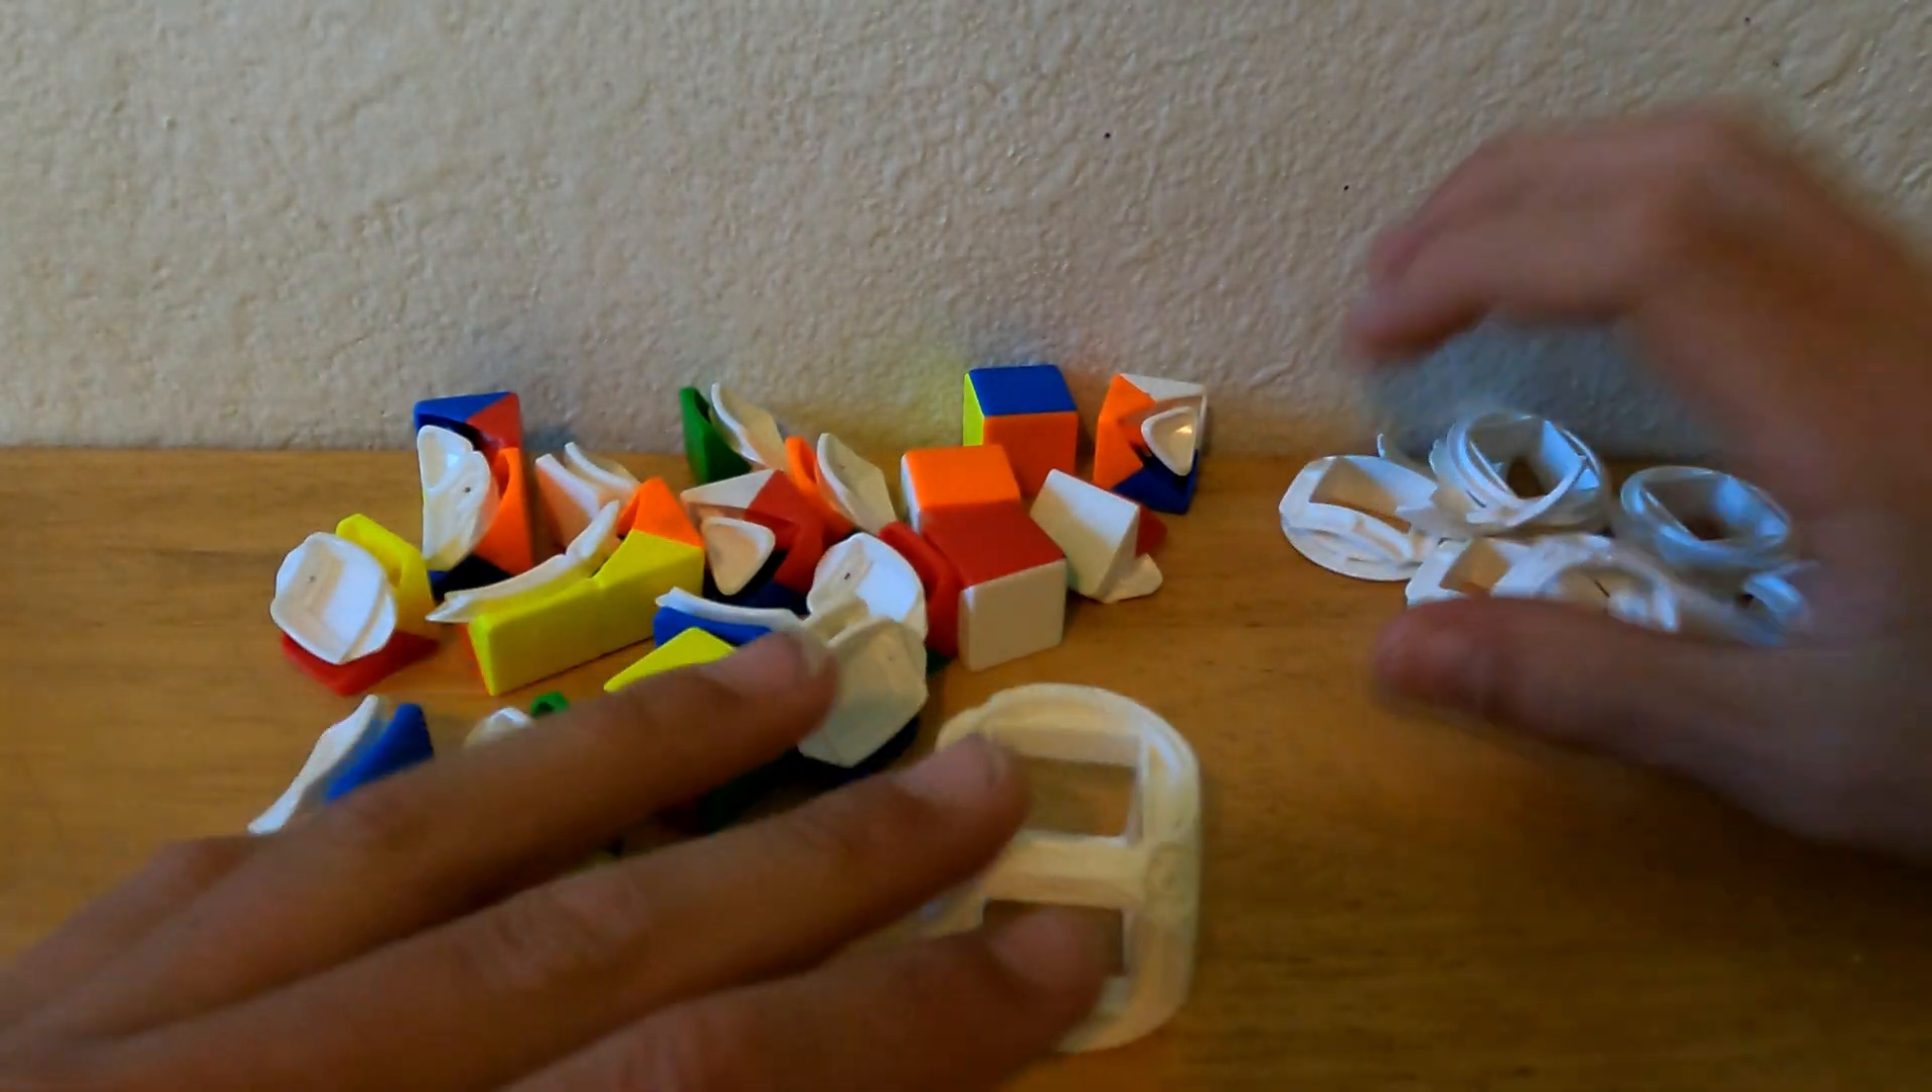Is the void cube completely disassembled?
Yes.